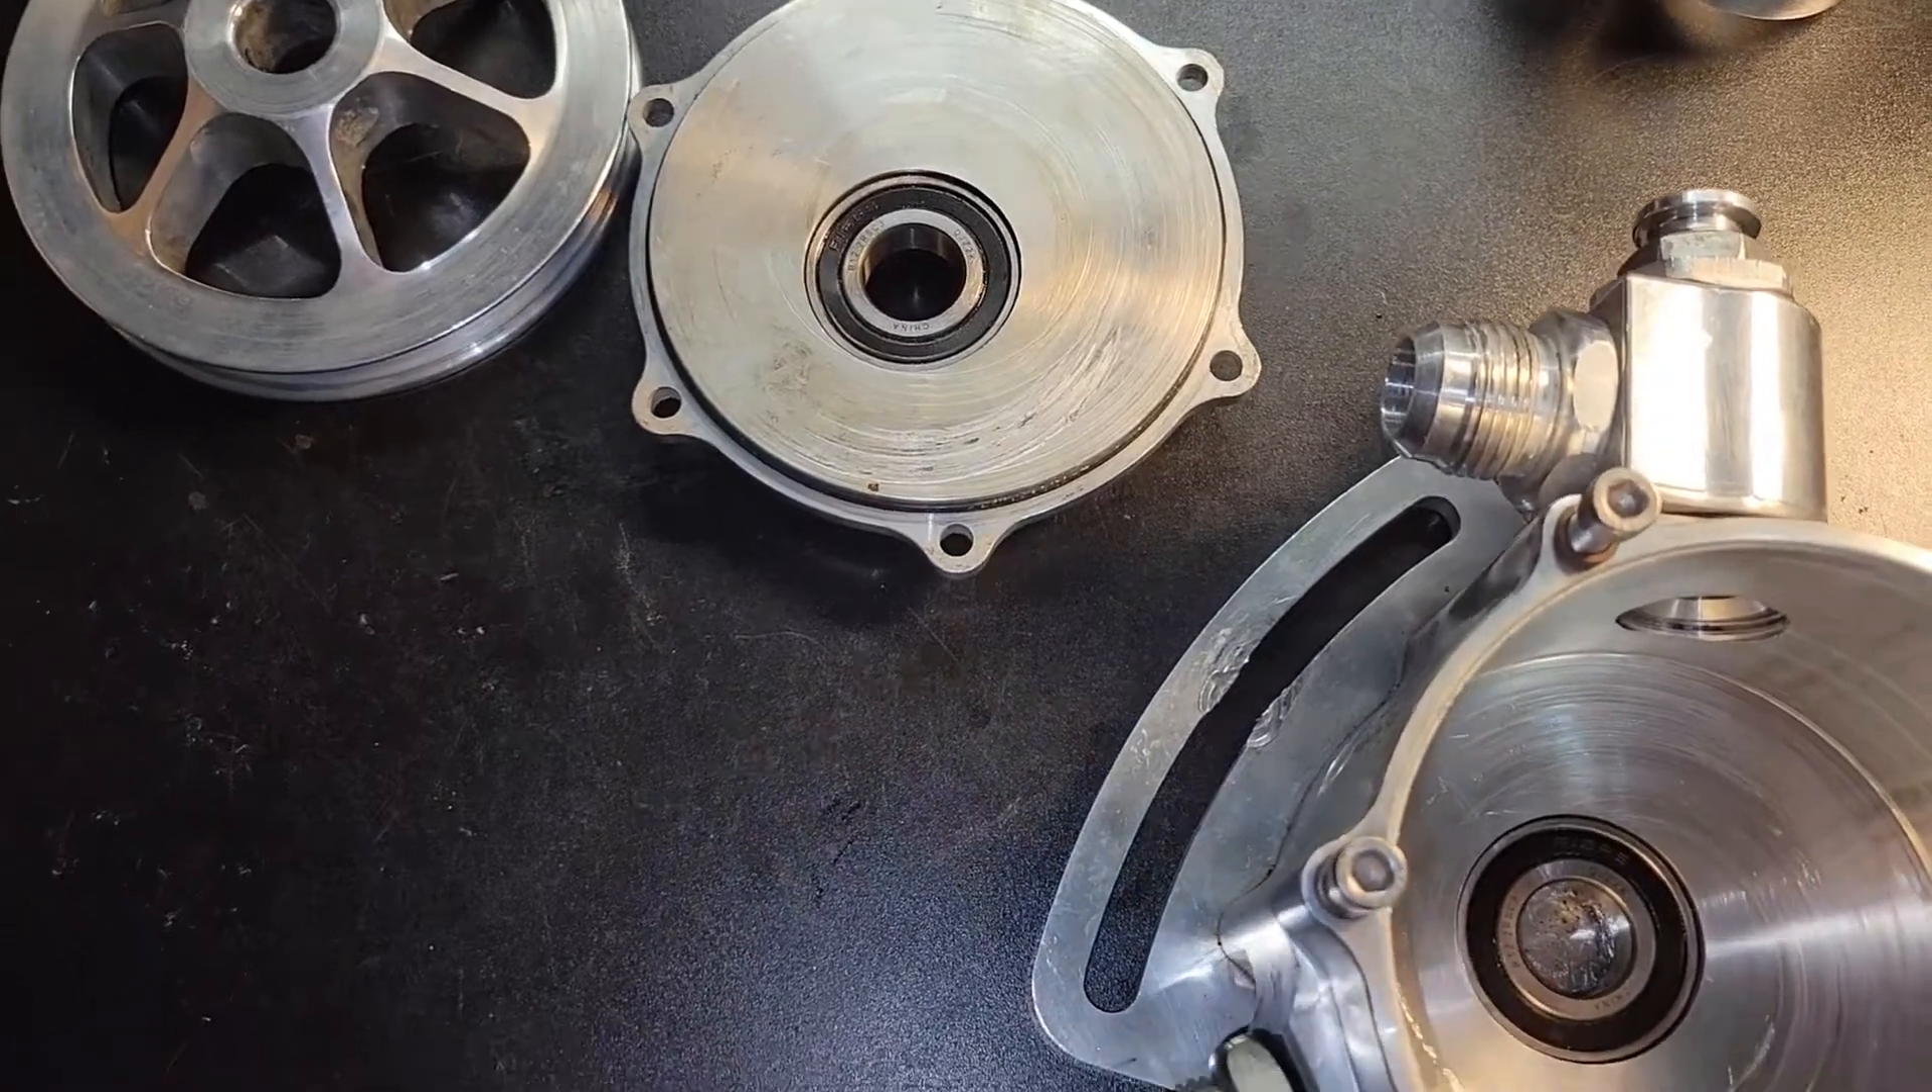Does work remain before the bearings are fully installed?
No.